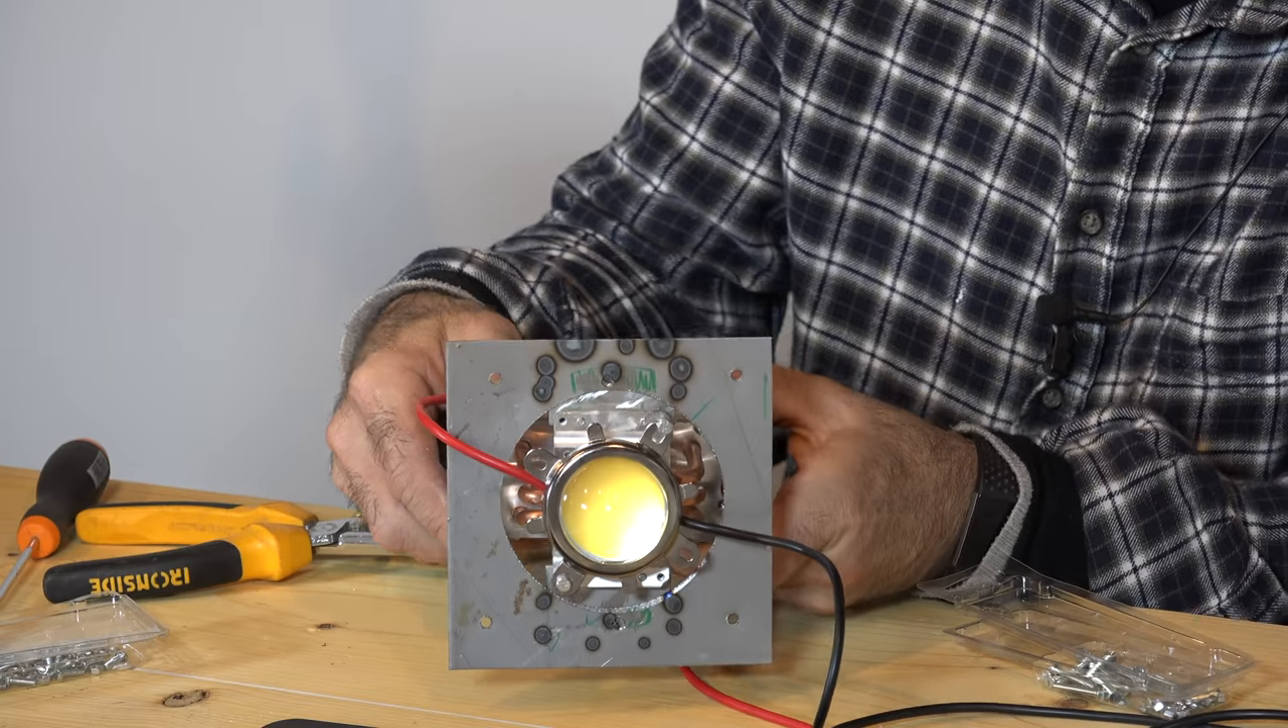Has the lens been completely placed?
Yes.